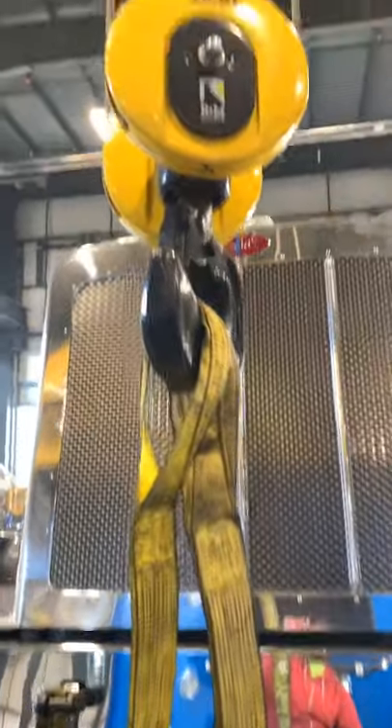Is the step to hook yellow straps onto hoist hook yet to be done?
No.